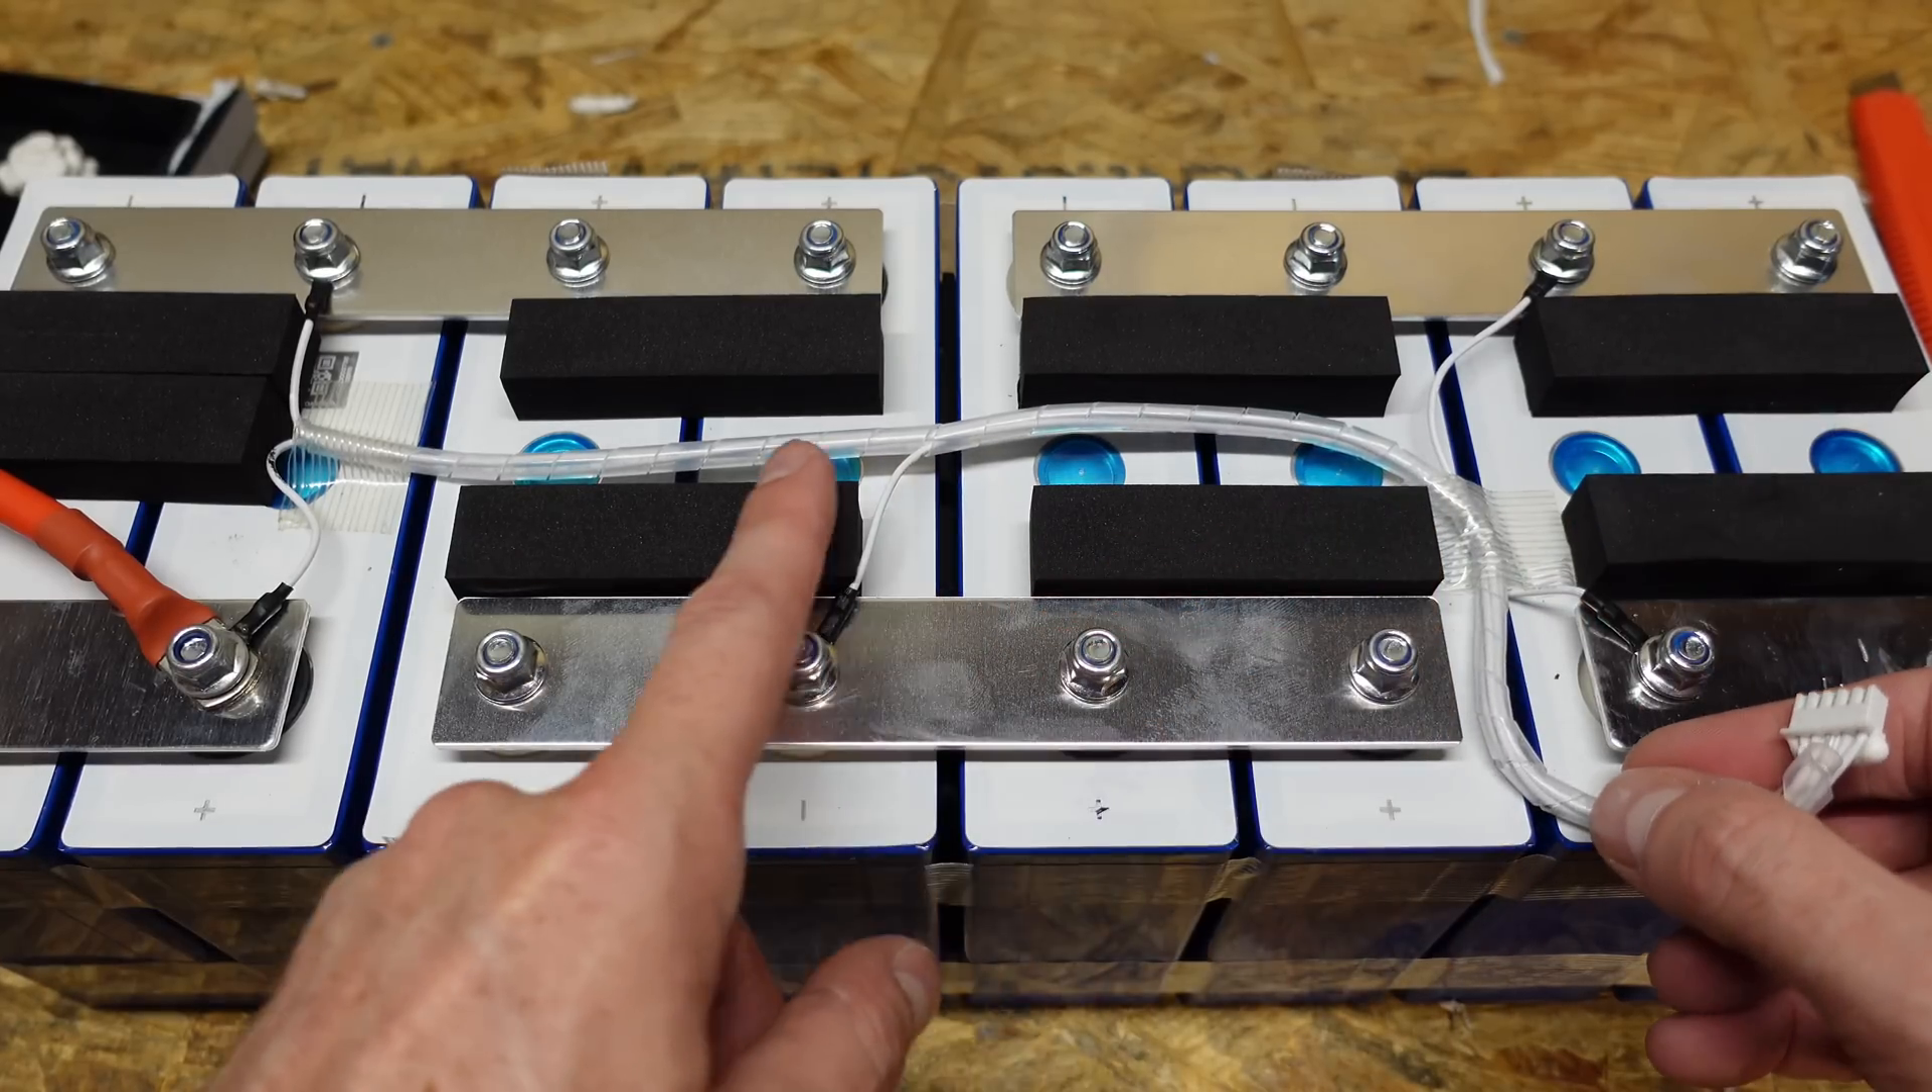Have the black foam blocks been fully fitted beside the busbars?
Yes.